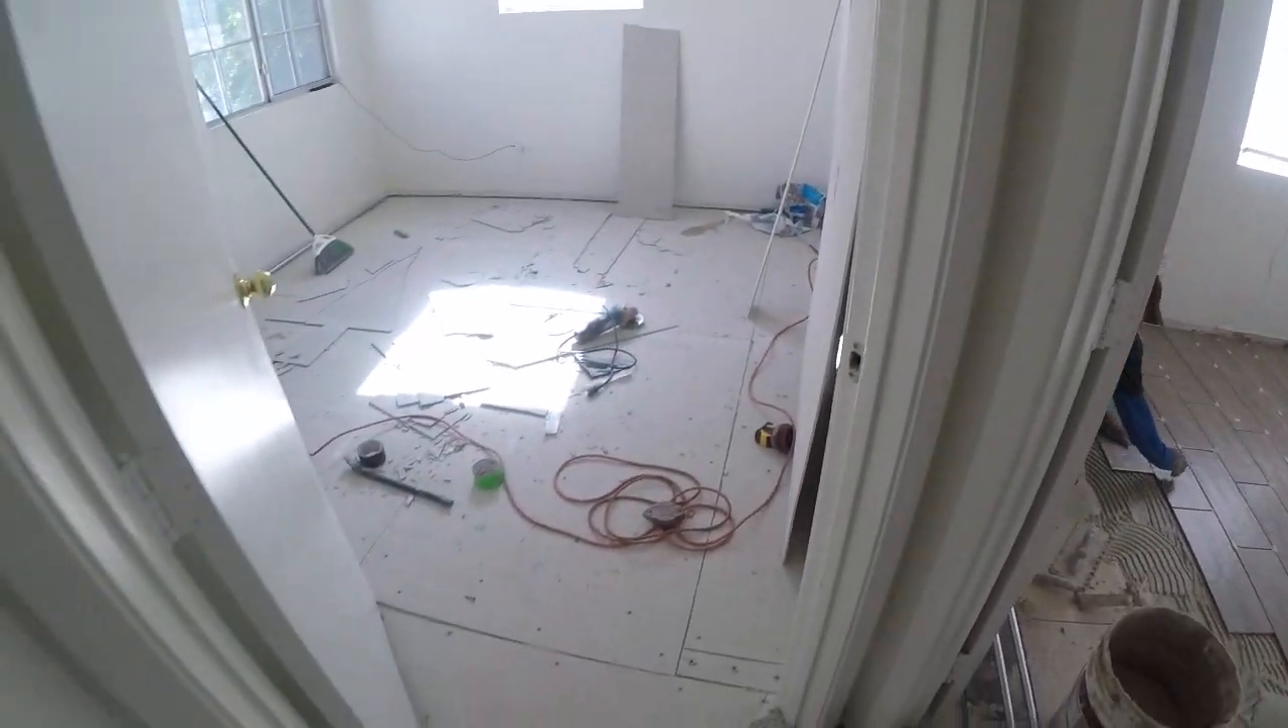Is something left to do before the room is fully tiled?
Yes.